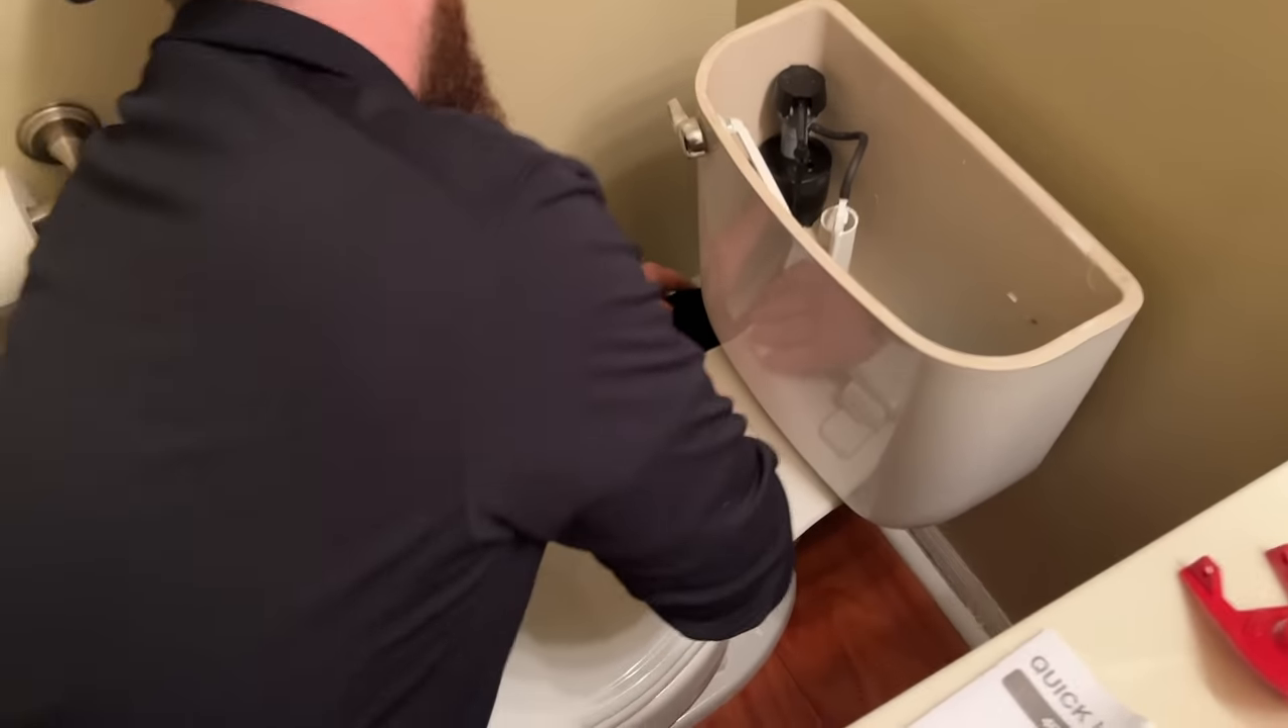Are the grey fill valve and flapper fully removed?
No.